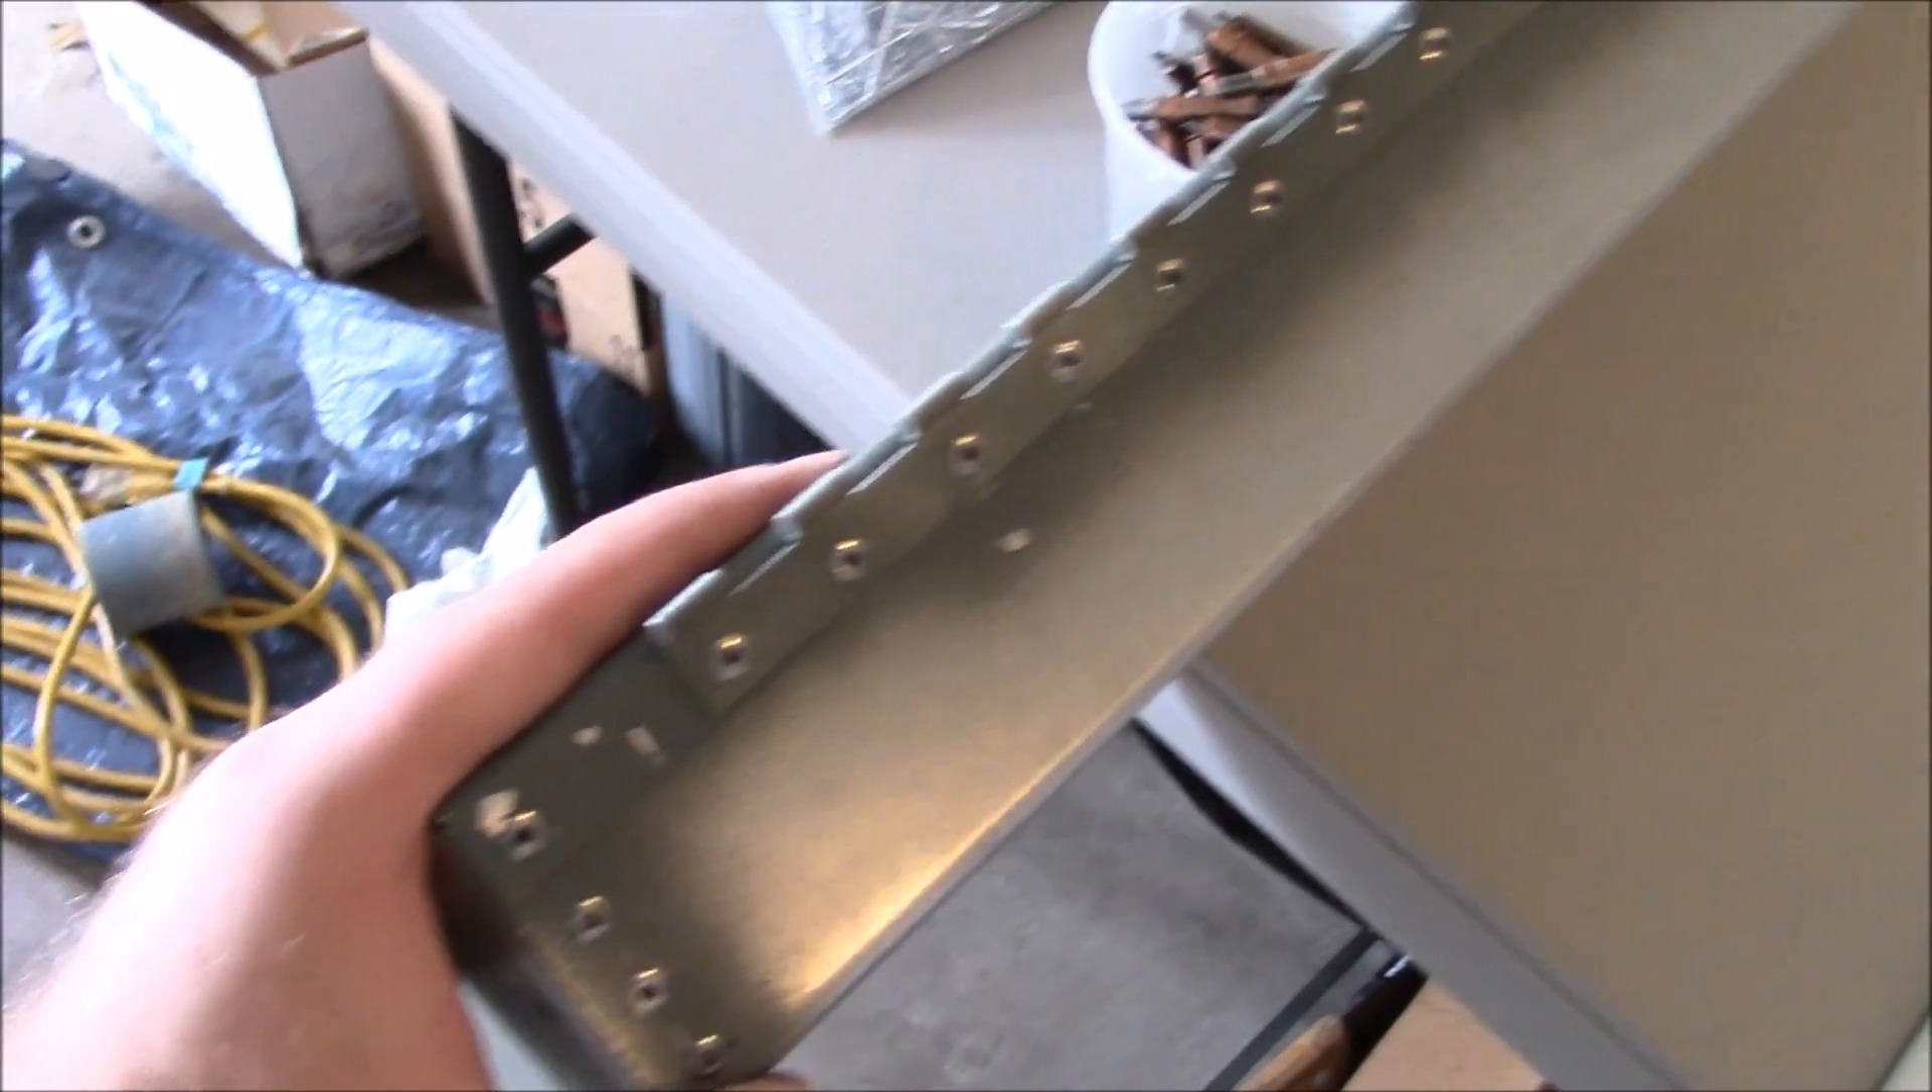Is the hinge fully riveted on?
Yes.